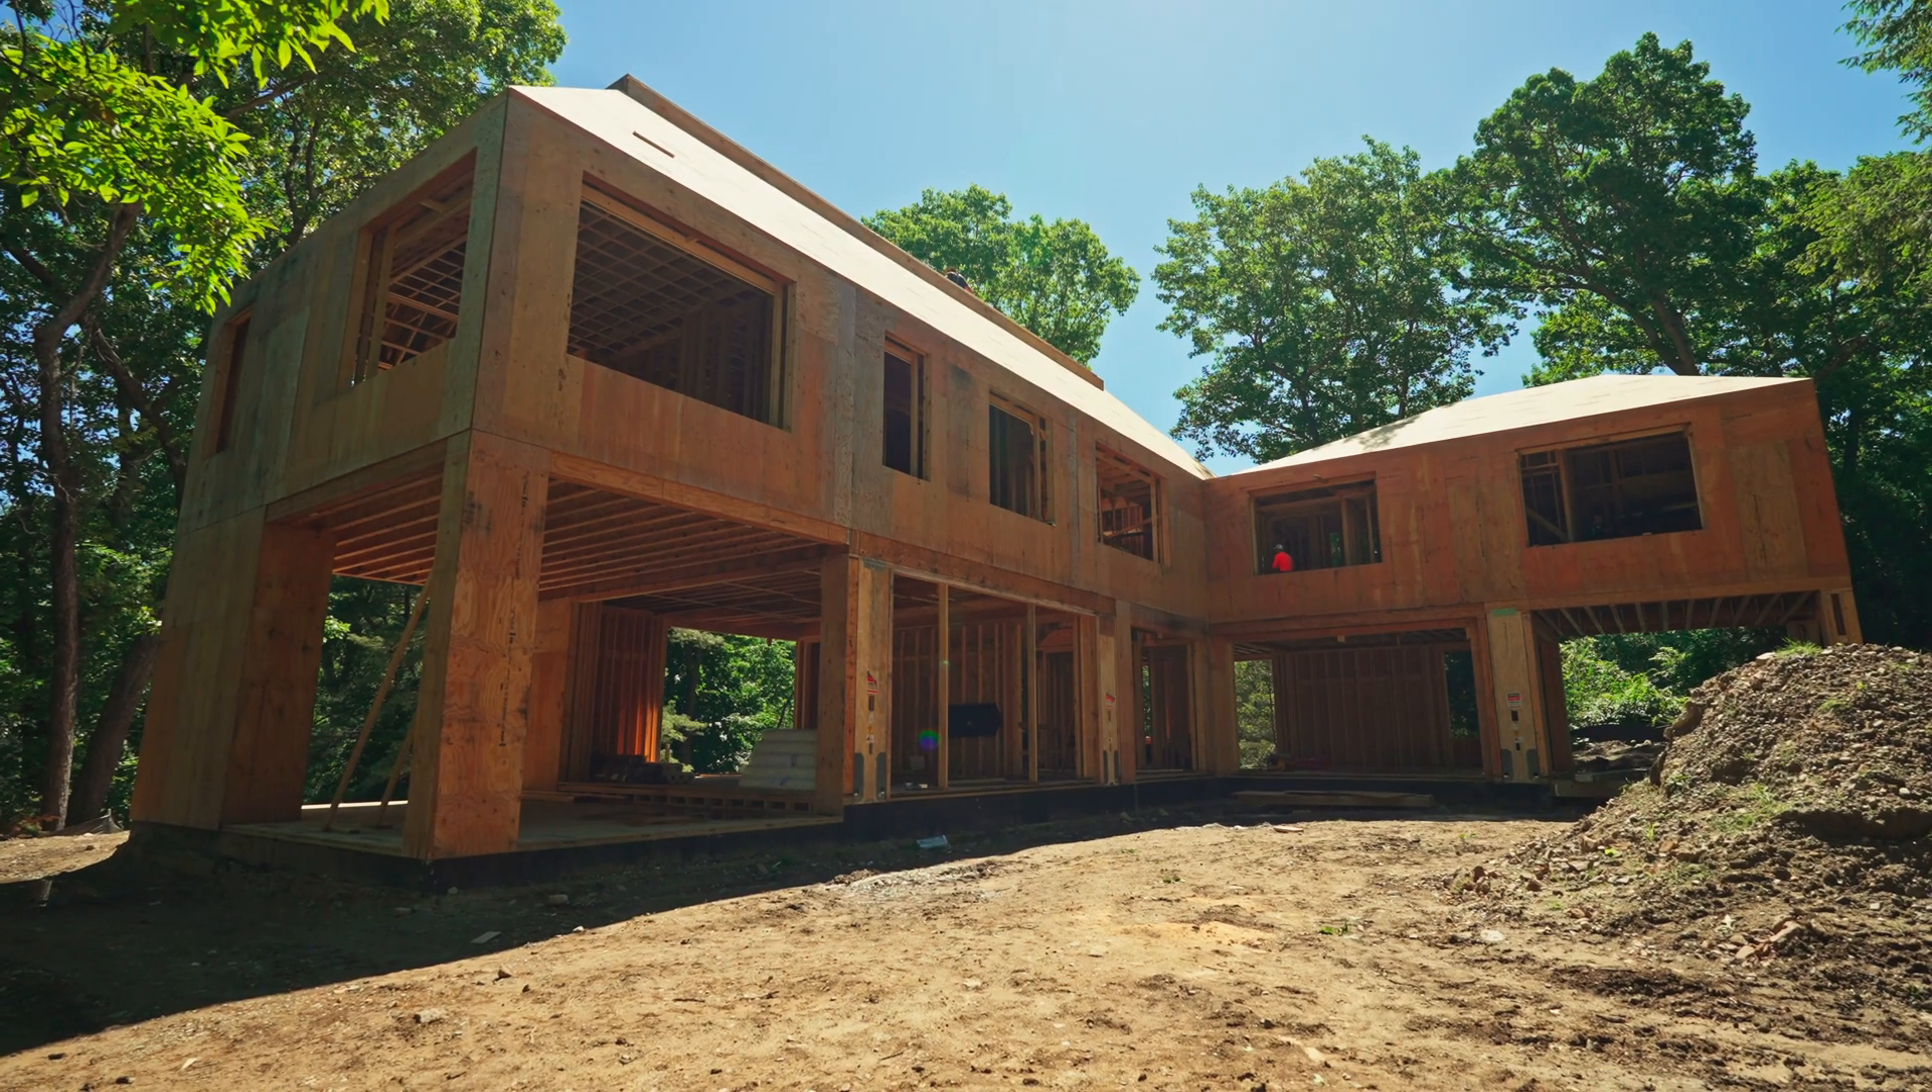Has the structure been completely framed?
Yes.